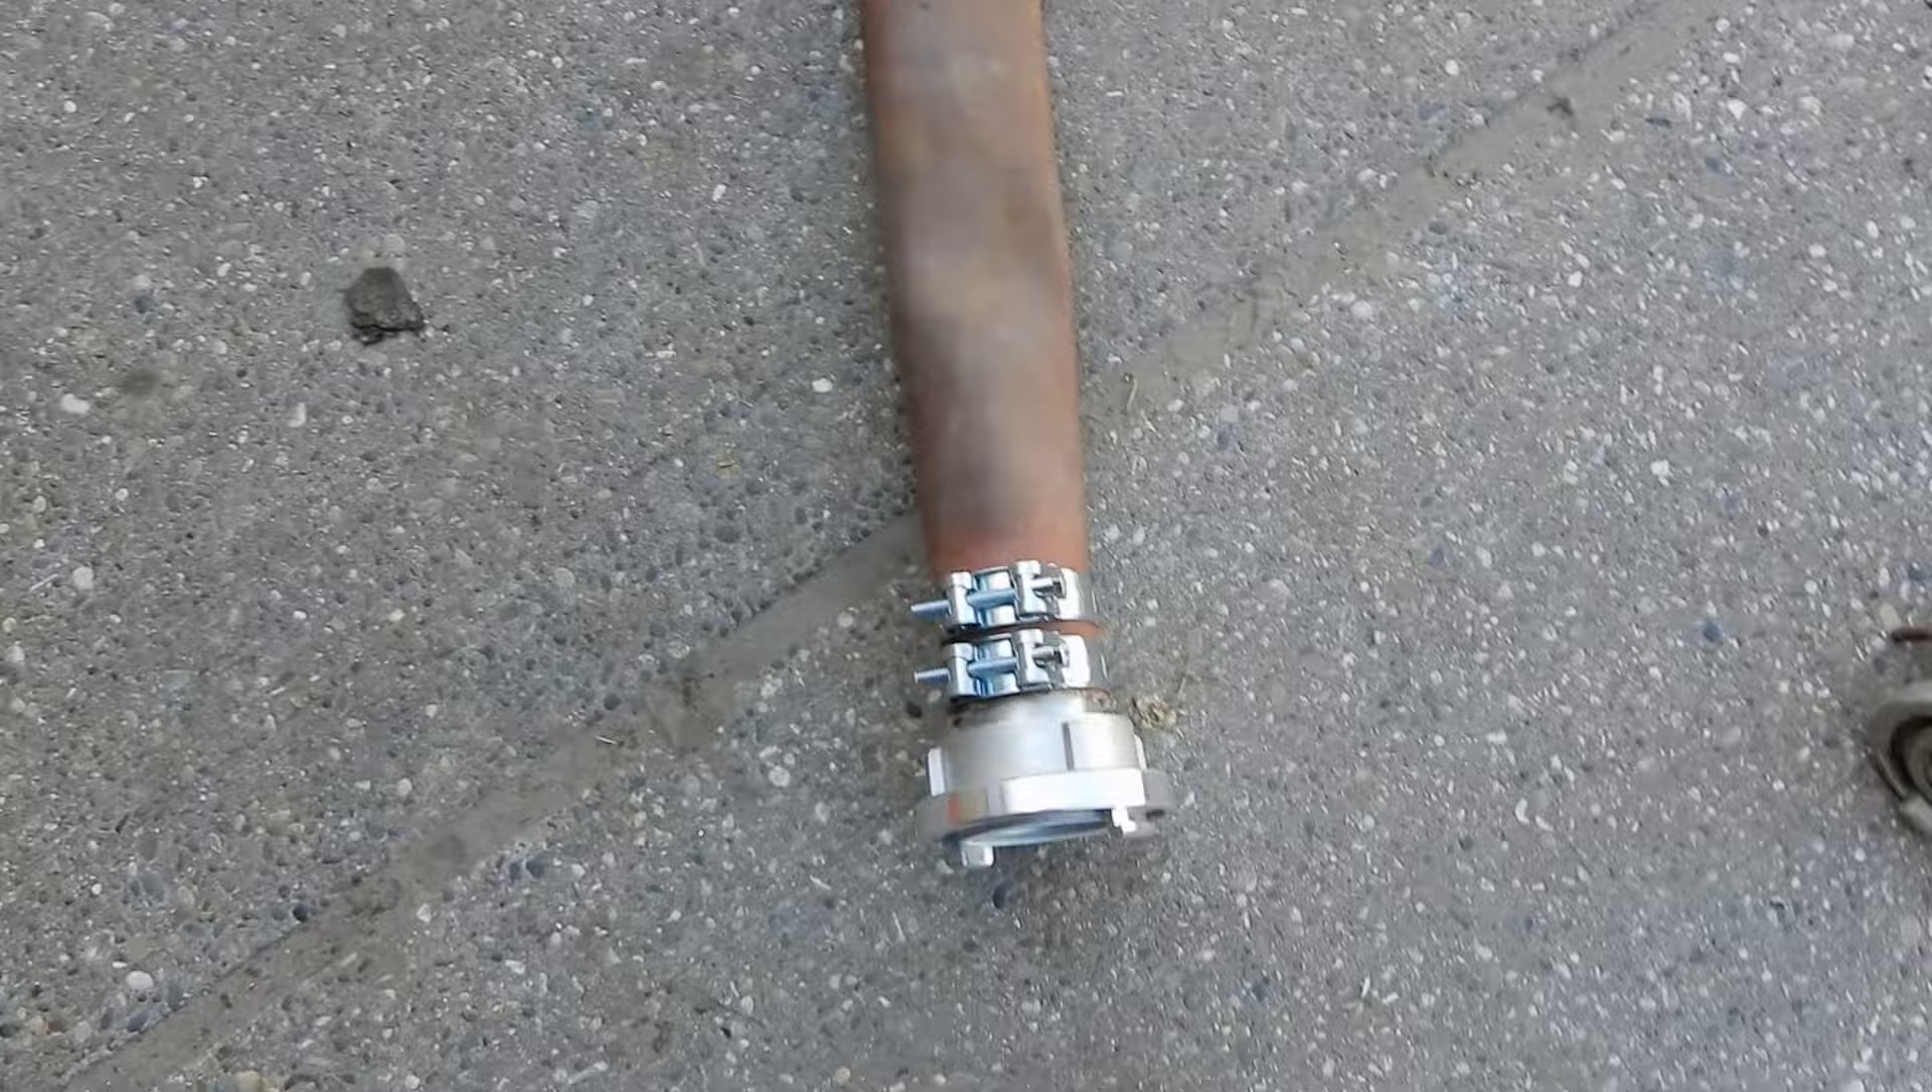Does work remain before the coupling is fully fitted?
No.